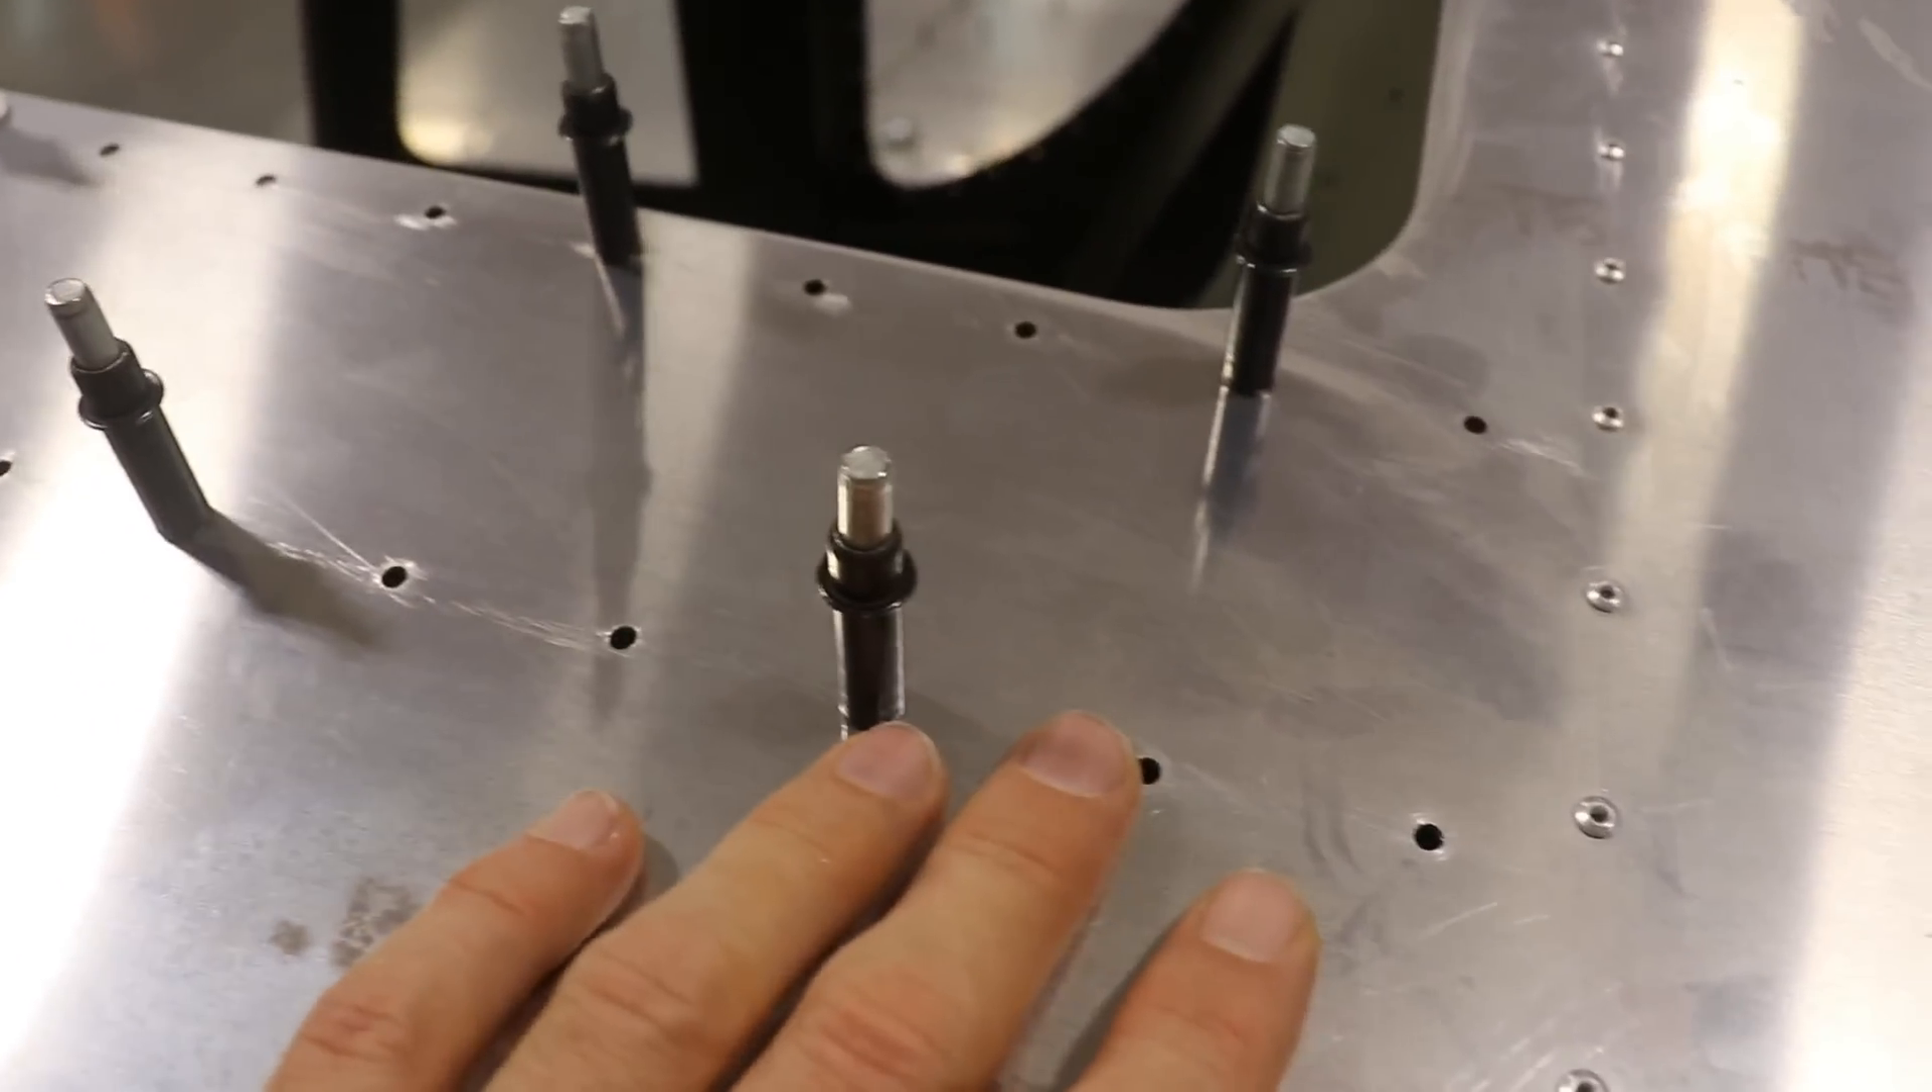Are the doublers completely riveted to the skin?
No.